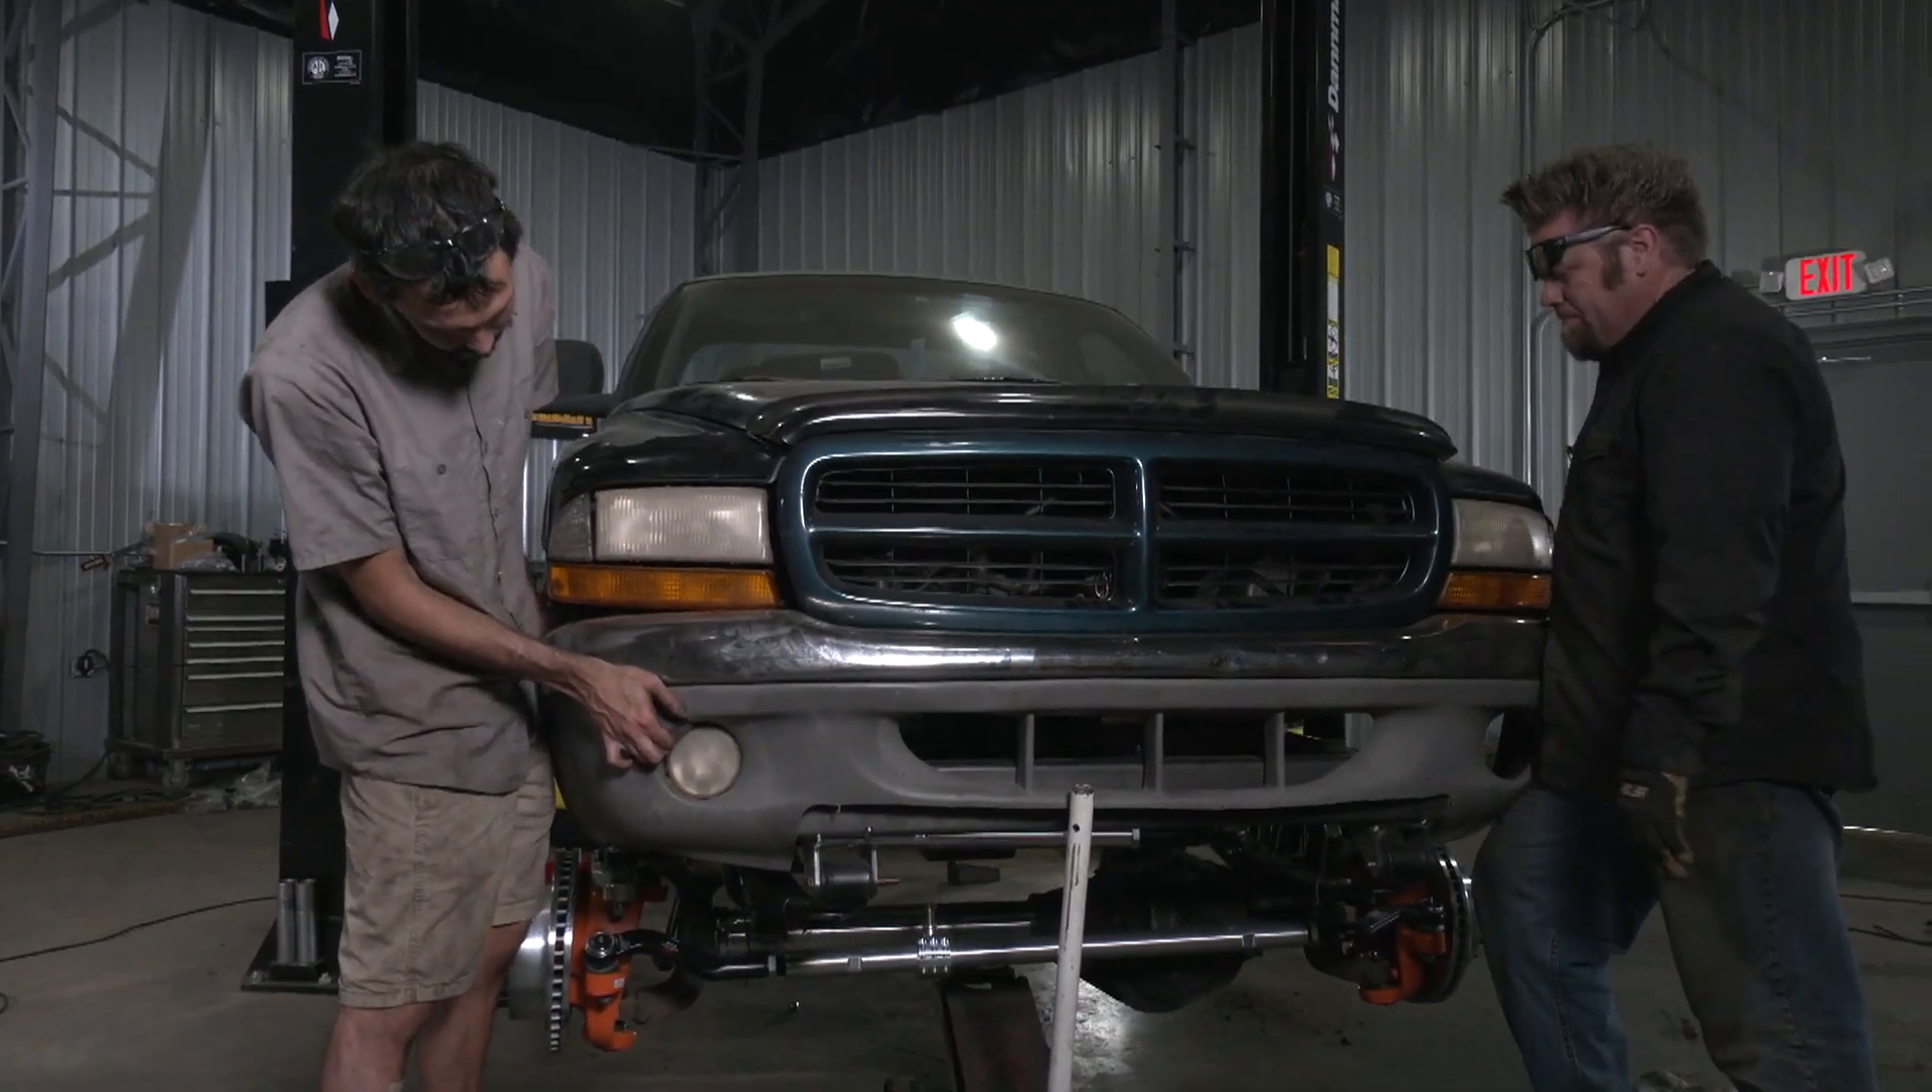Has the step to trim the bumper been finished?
No.